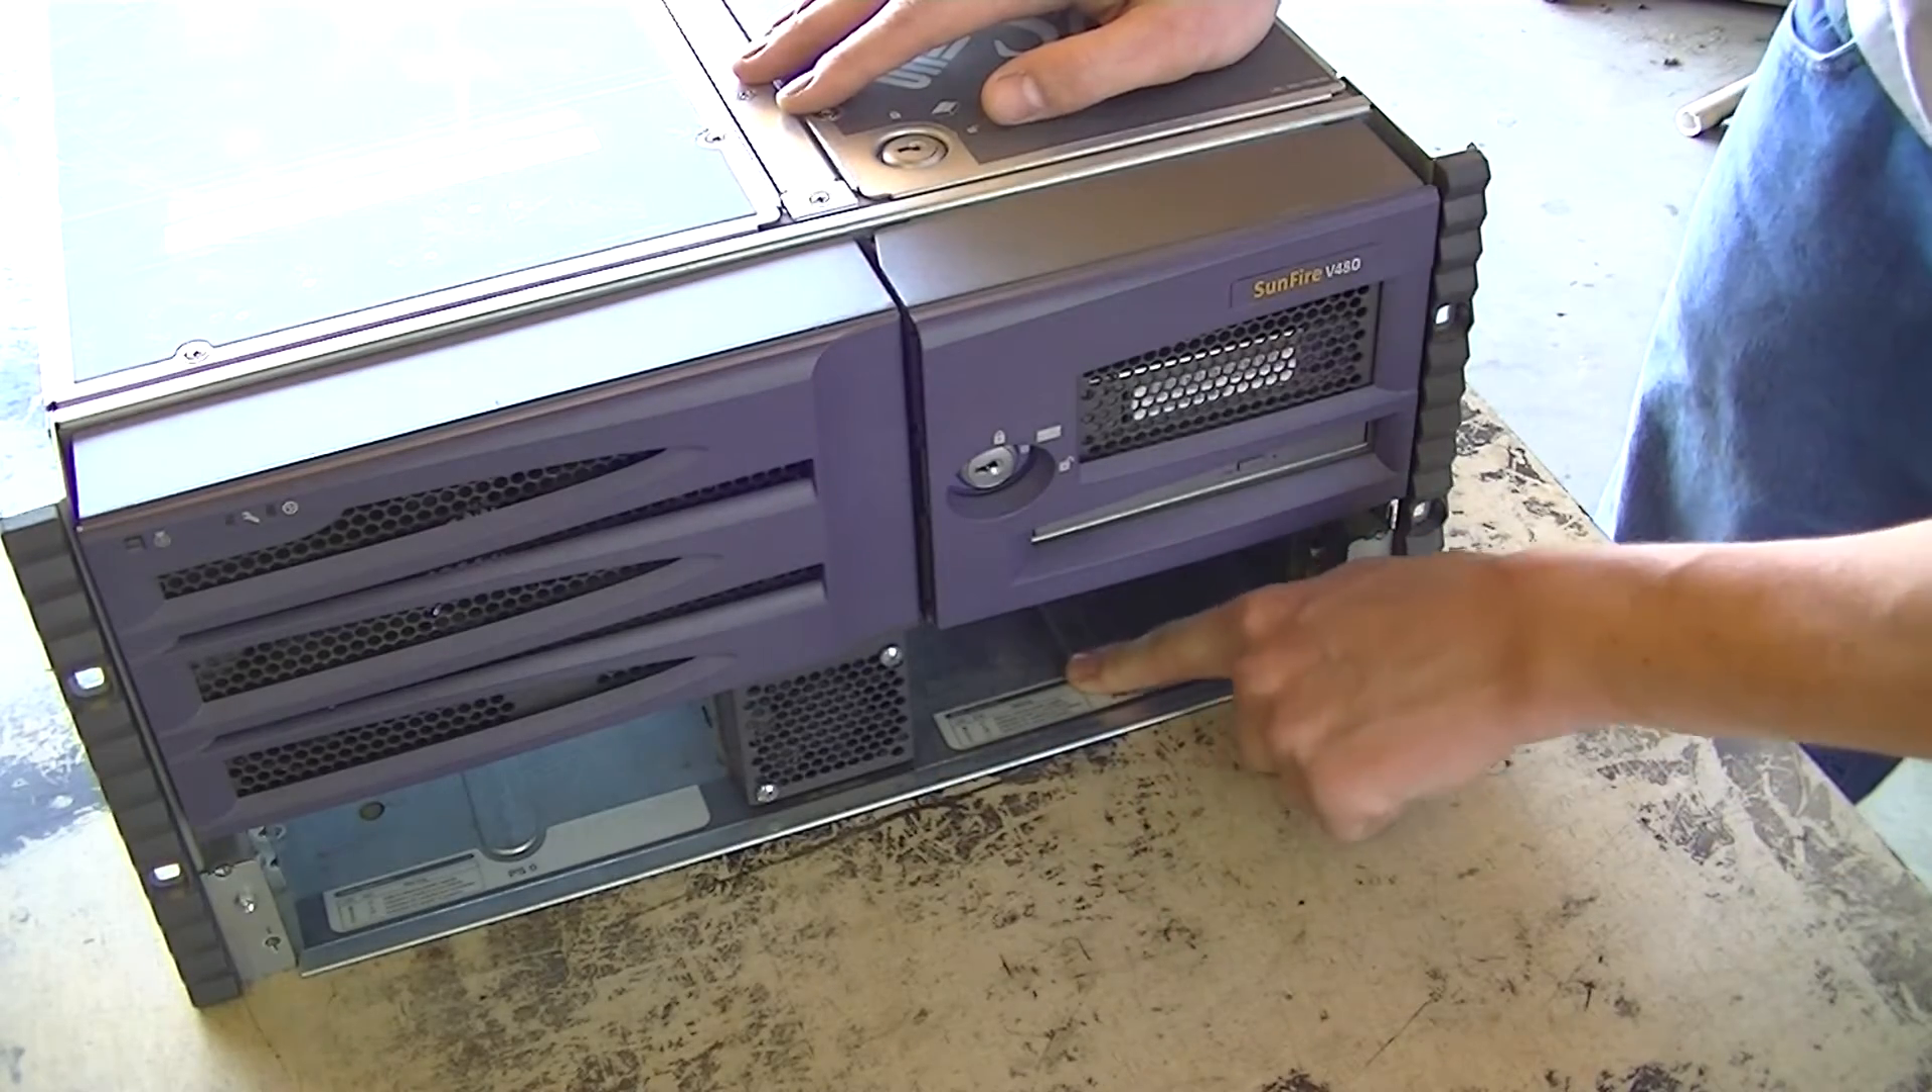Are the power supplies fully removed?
Yes.